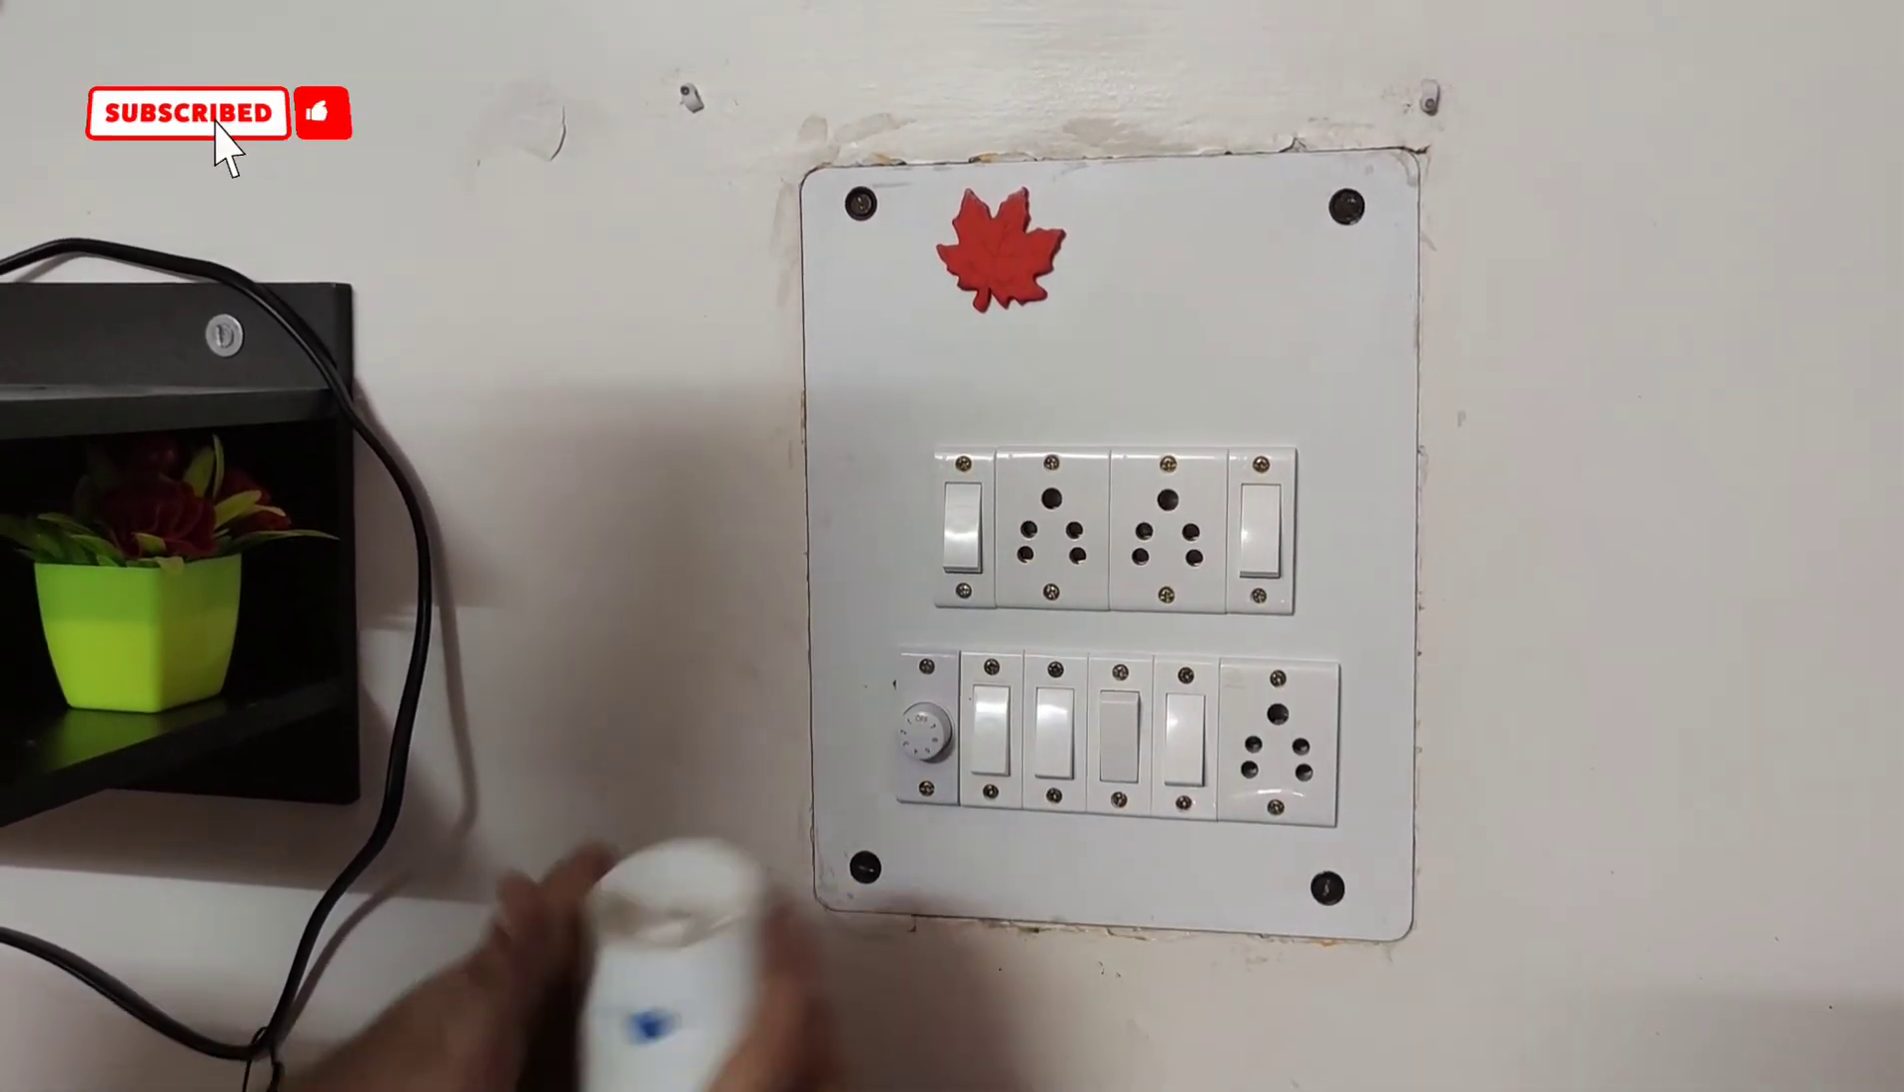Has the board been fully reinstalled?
Yes.